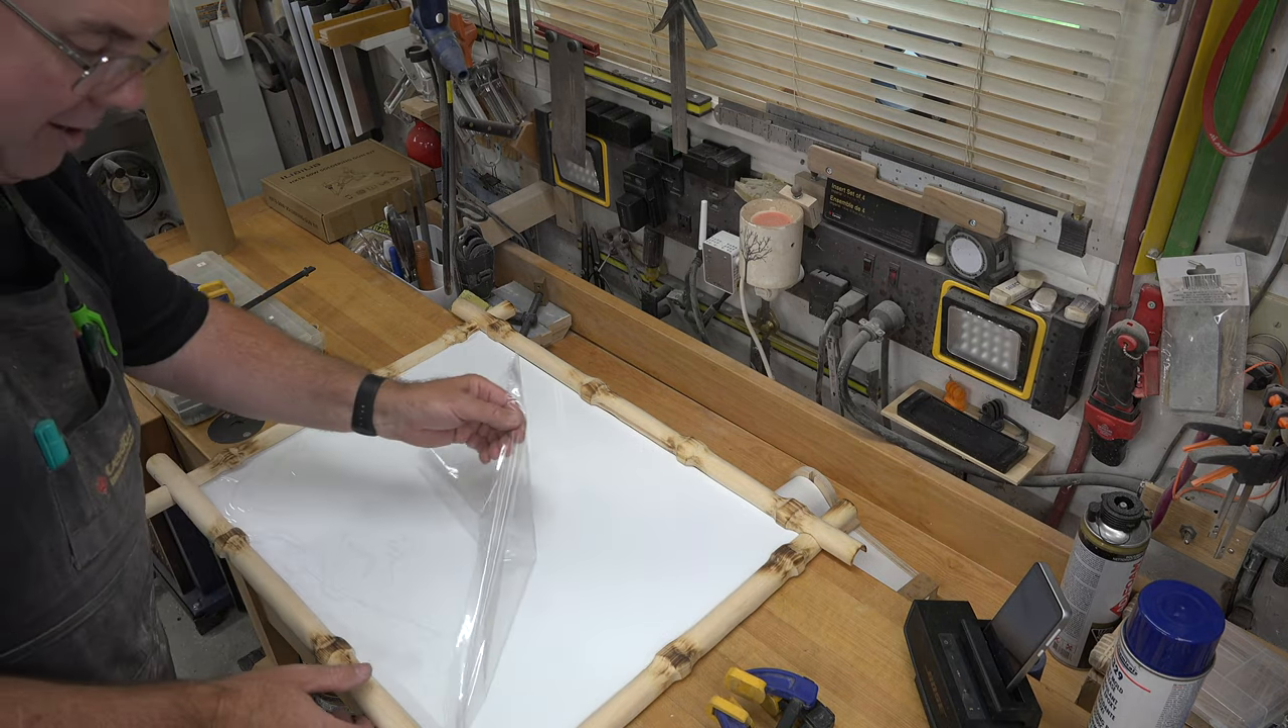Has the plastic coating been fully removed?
No.